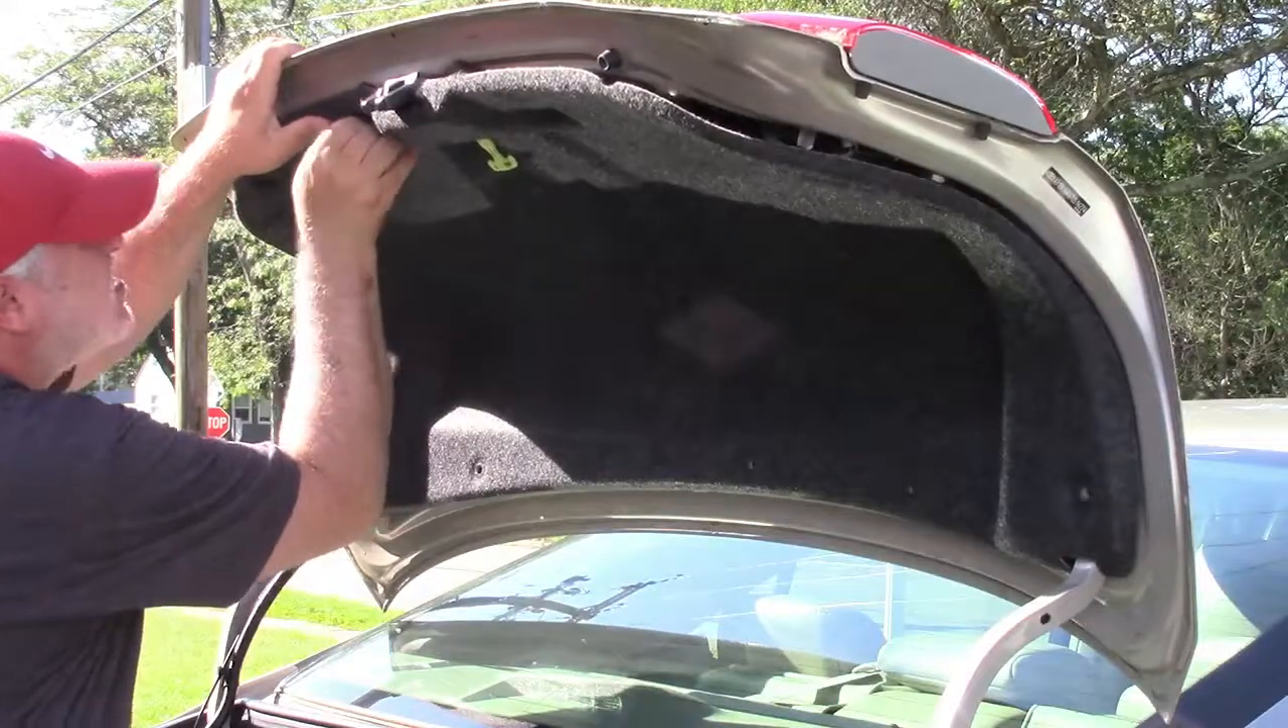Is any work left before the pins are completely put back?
Yes.